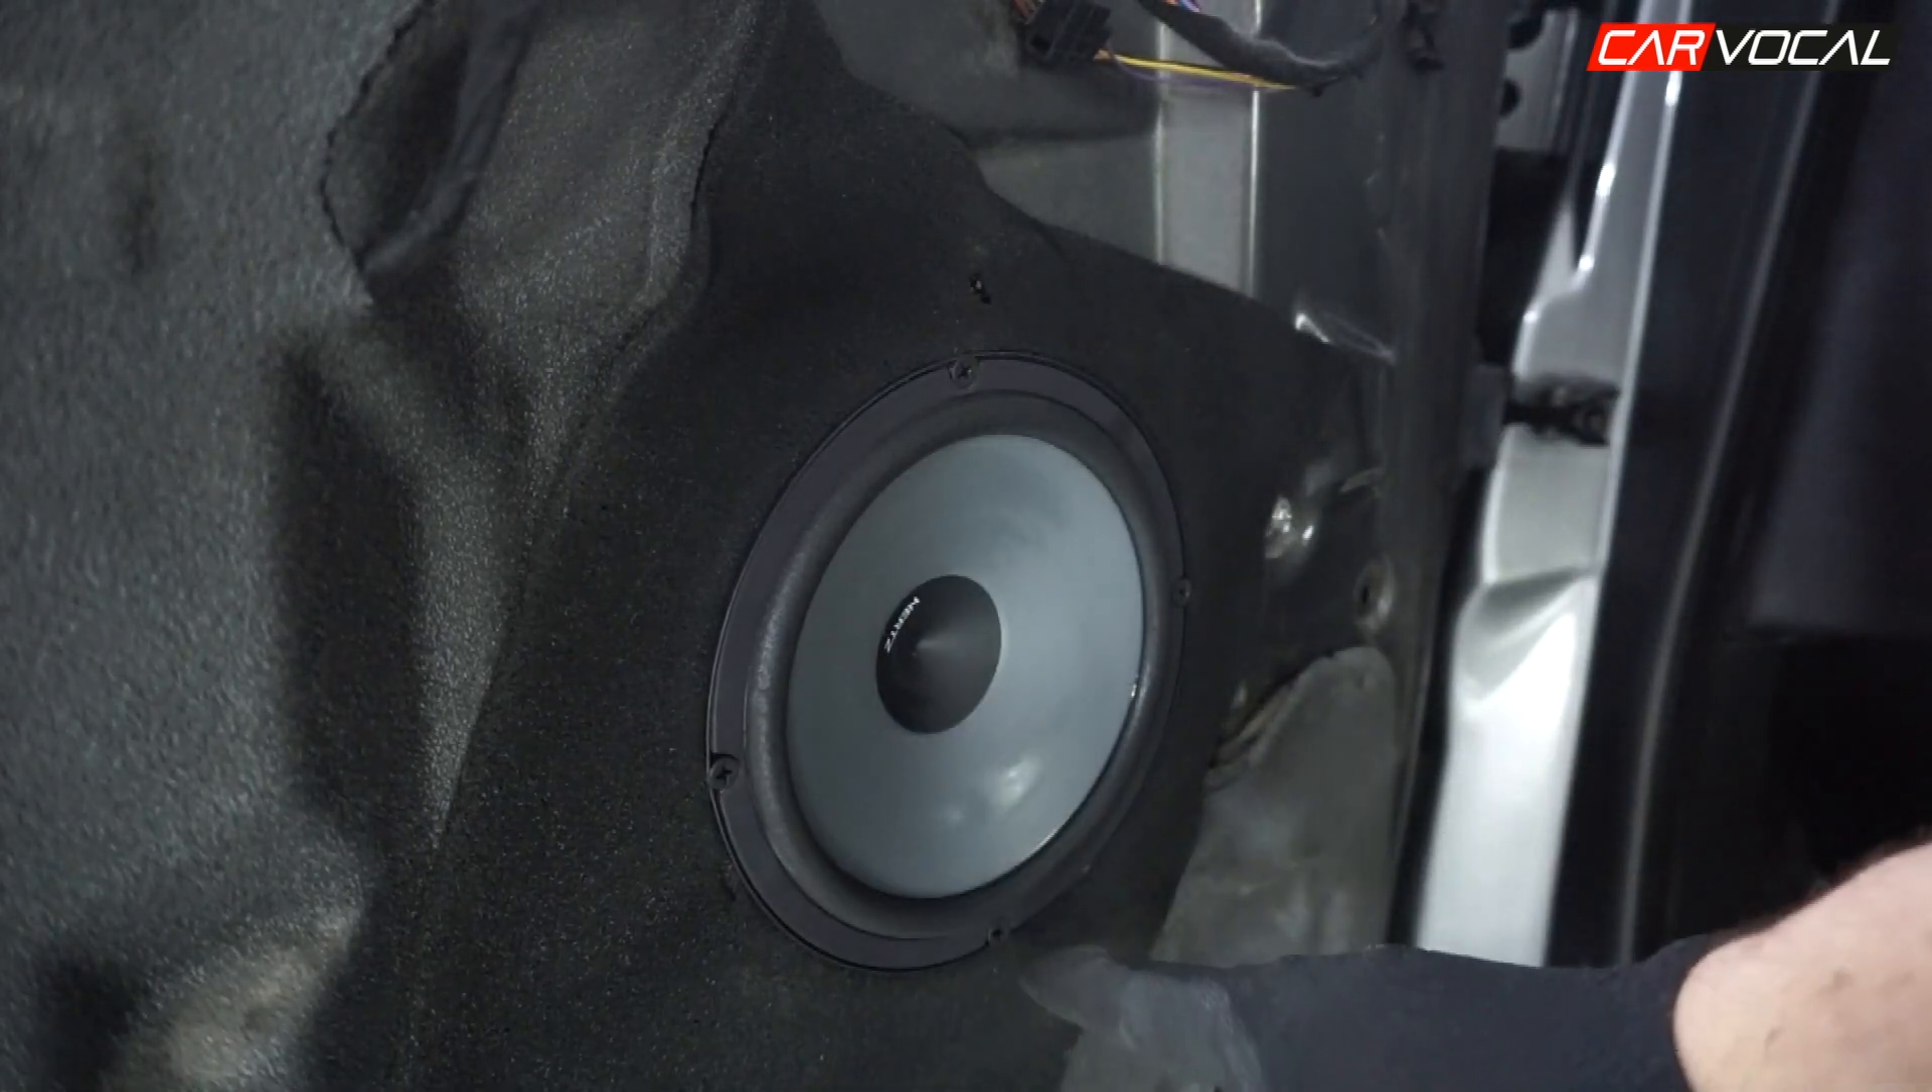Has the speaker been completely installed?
Yes.